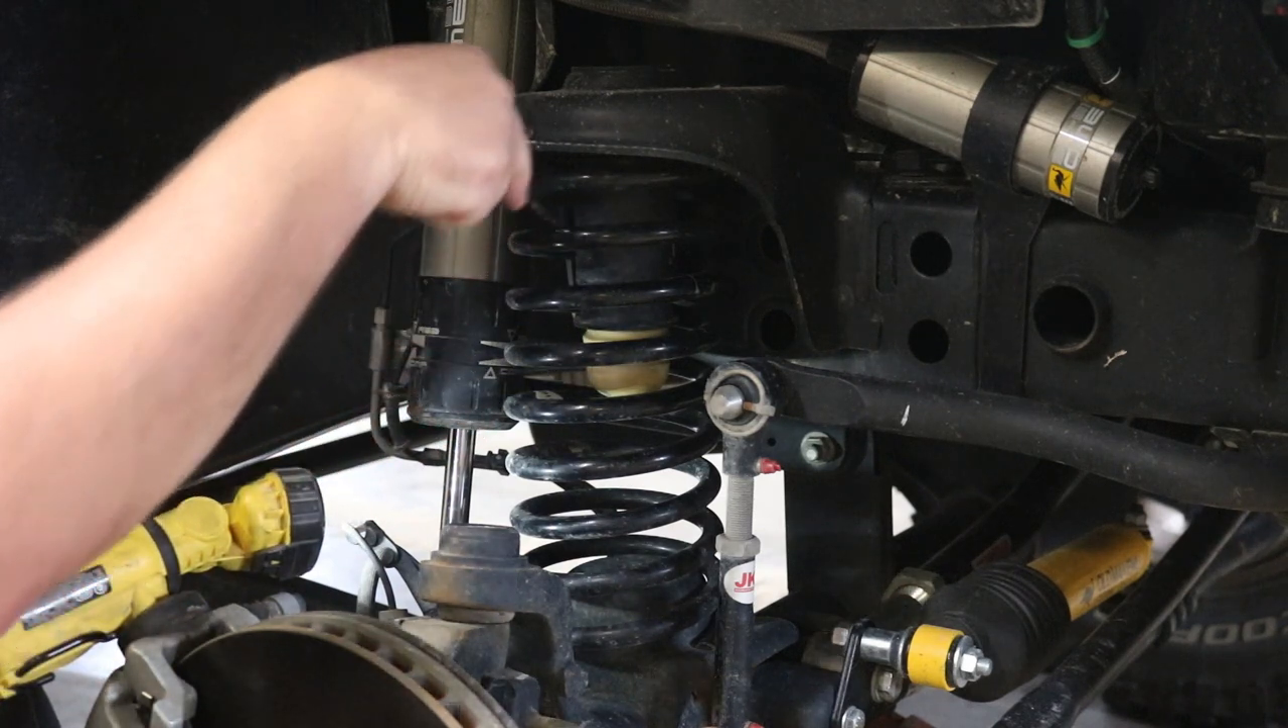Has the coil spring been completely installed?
Yes.